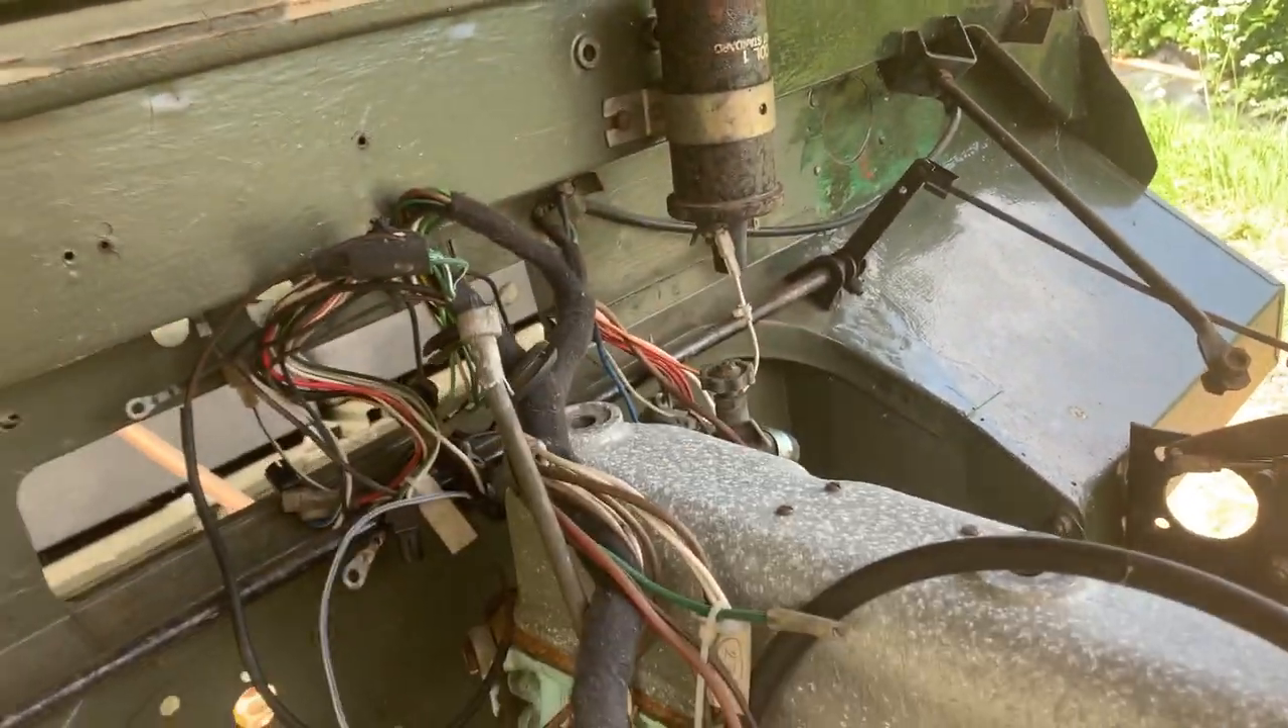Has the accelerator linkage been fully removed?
No.